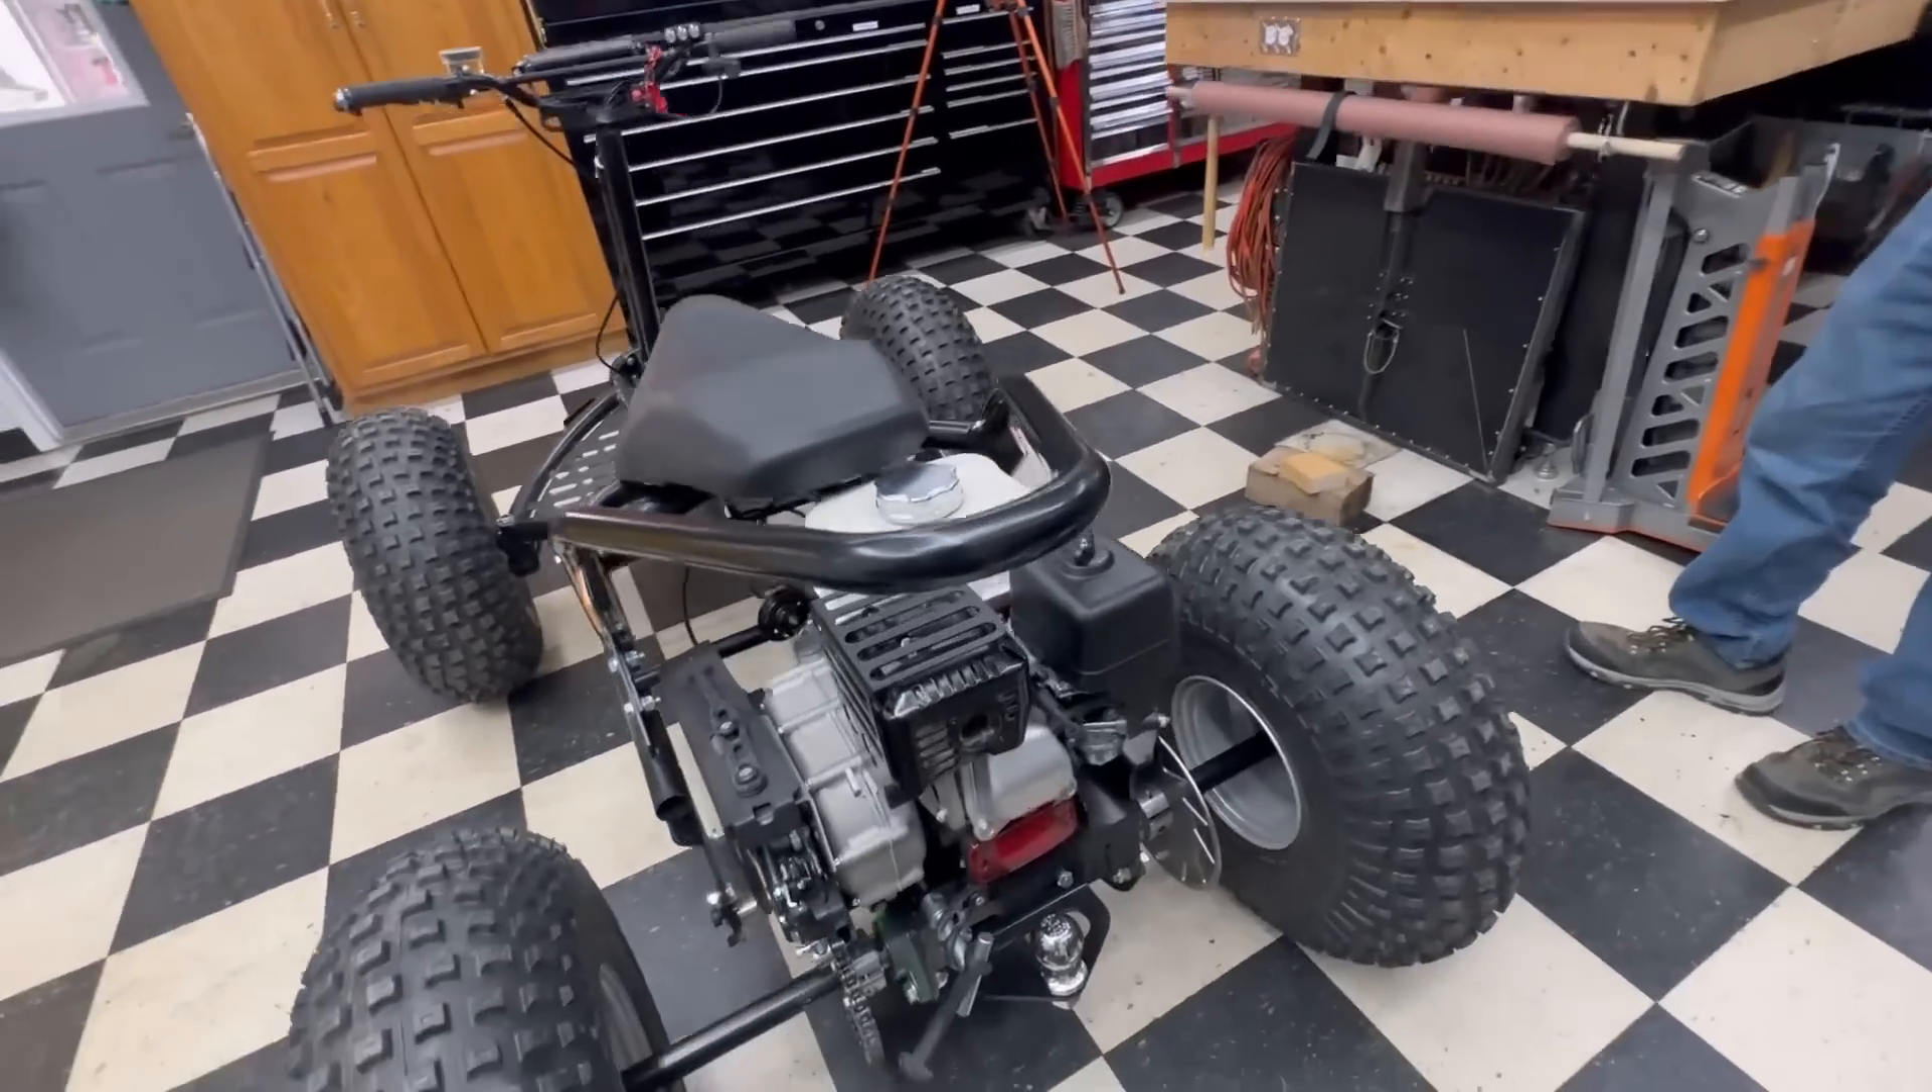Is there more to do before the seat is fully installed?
No.